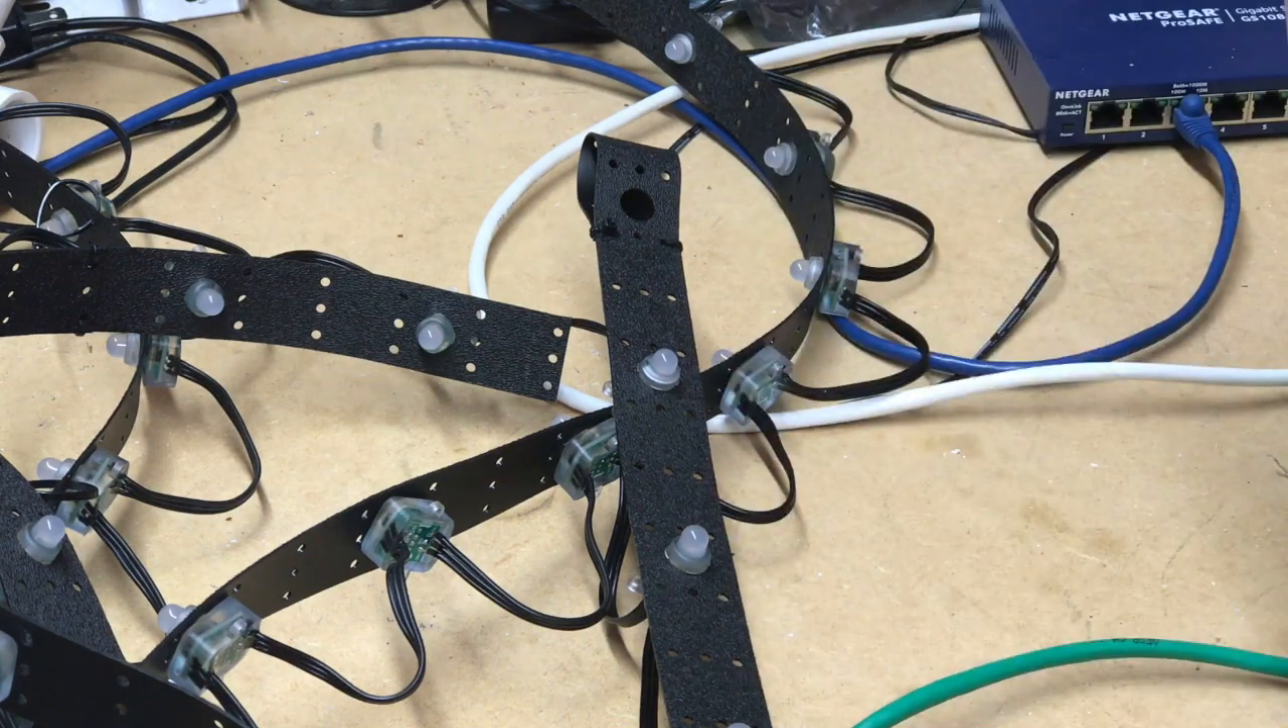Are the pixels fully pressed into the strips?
Yes.